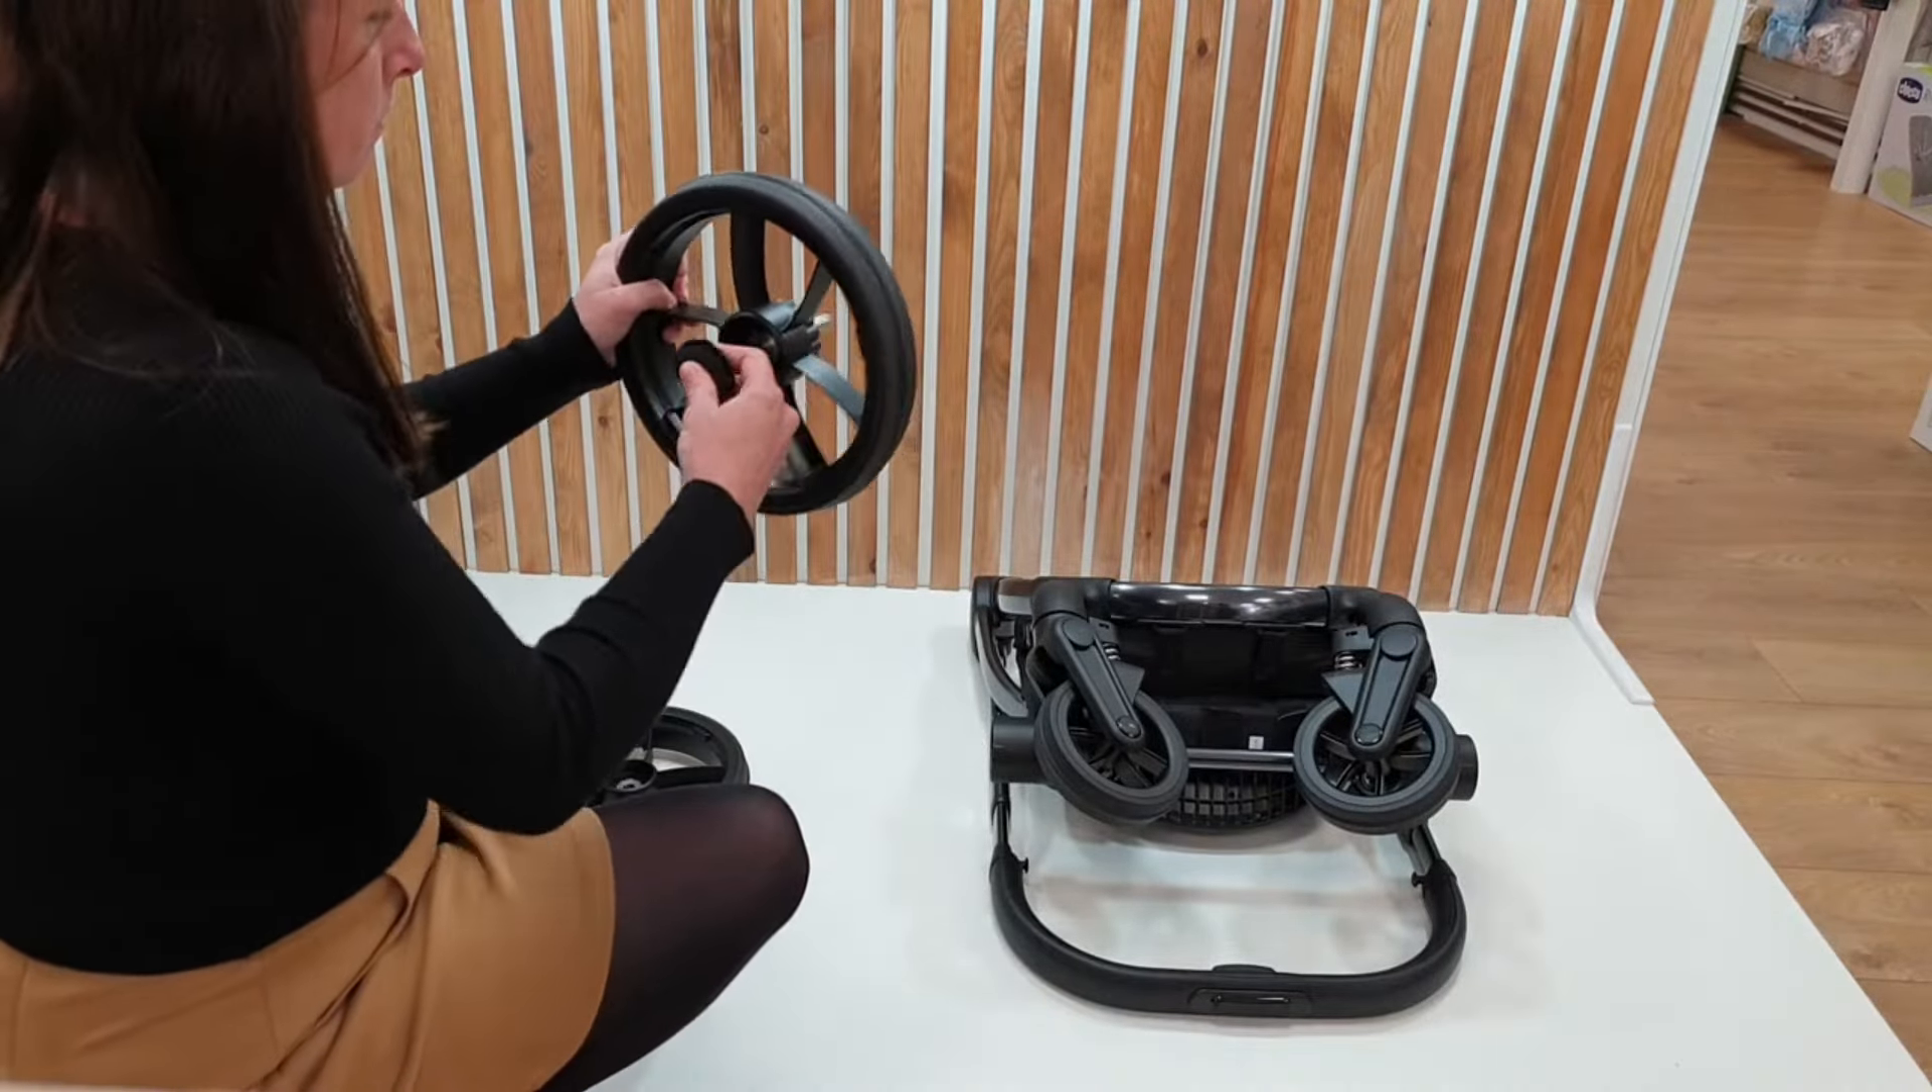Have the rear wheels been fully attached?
No.